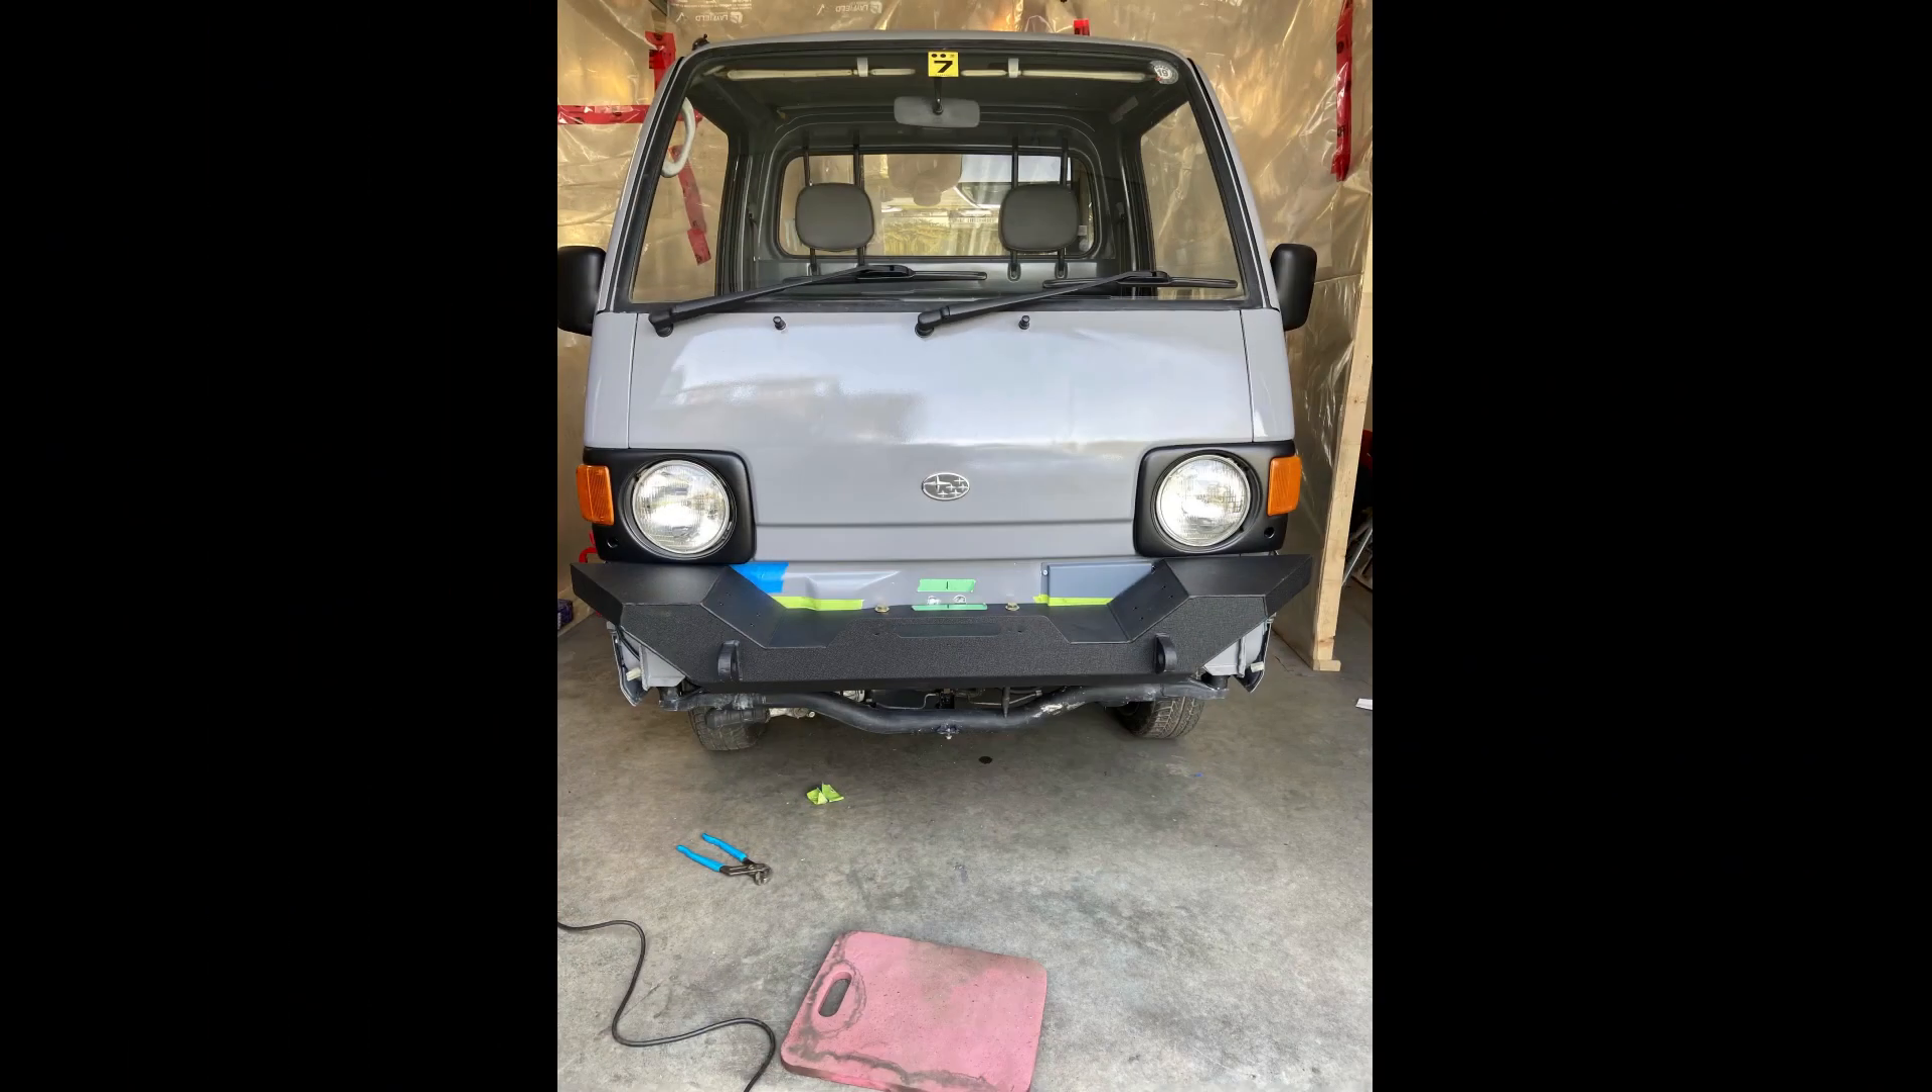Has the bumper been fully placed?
Yes.